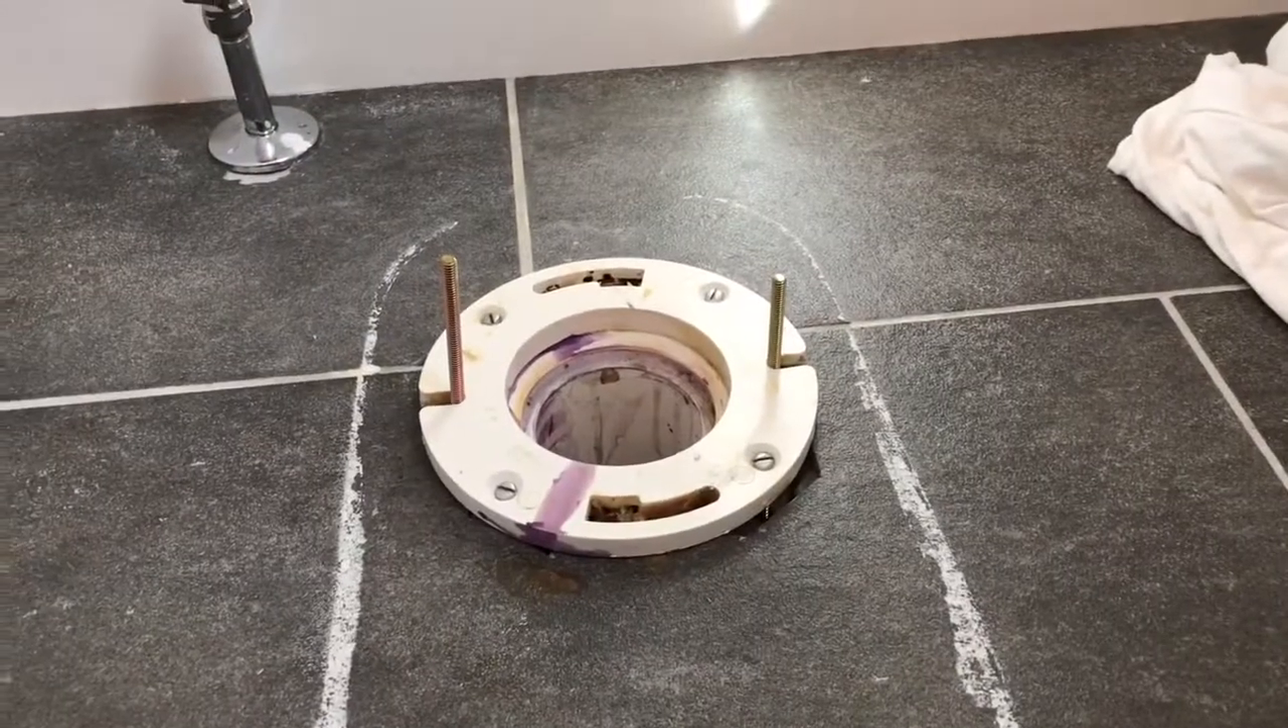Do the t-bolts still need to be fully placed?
No.